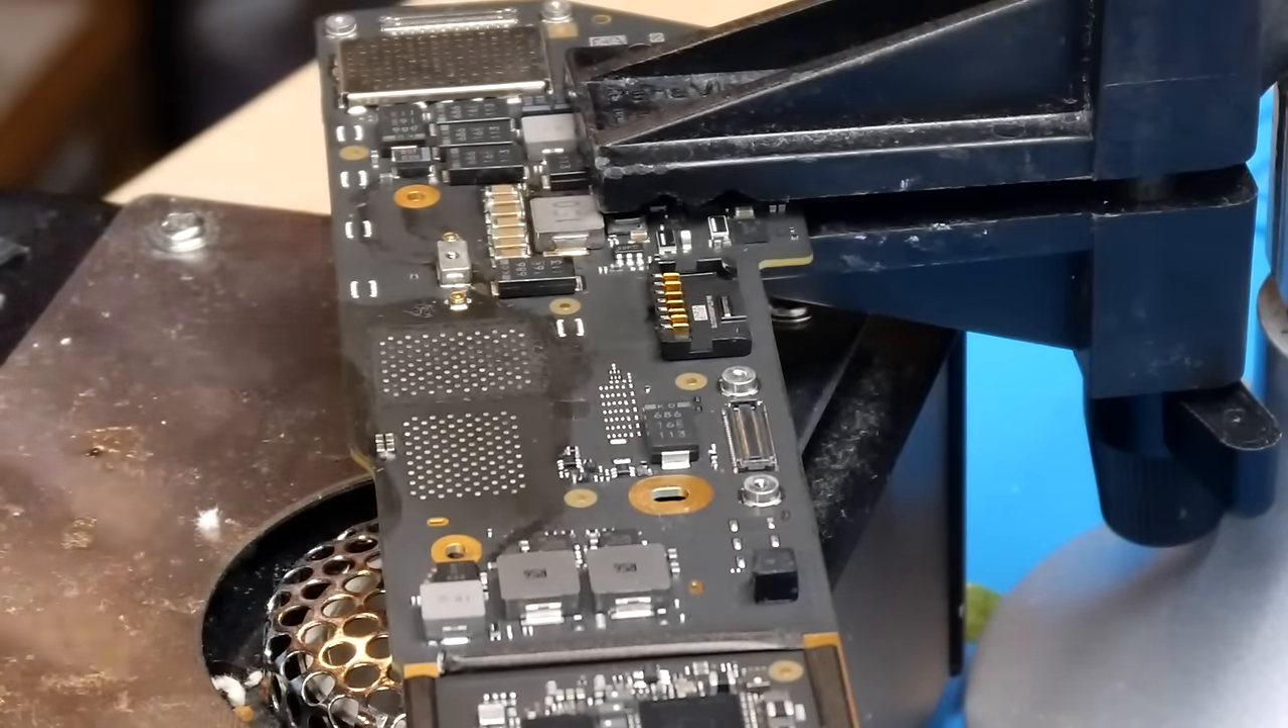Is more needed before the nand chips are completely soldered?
Yes.